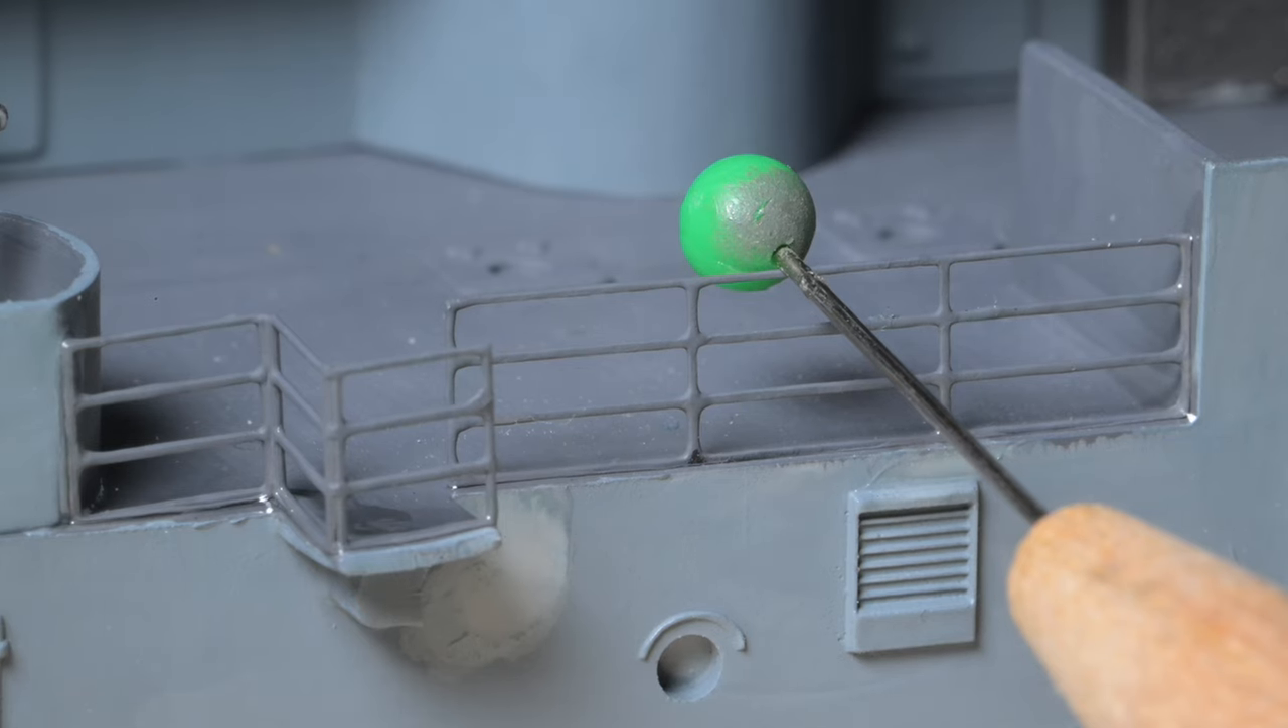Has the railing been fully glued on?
Yes.